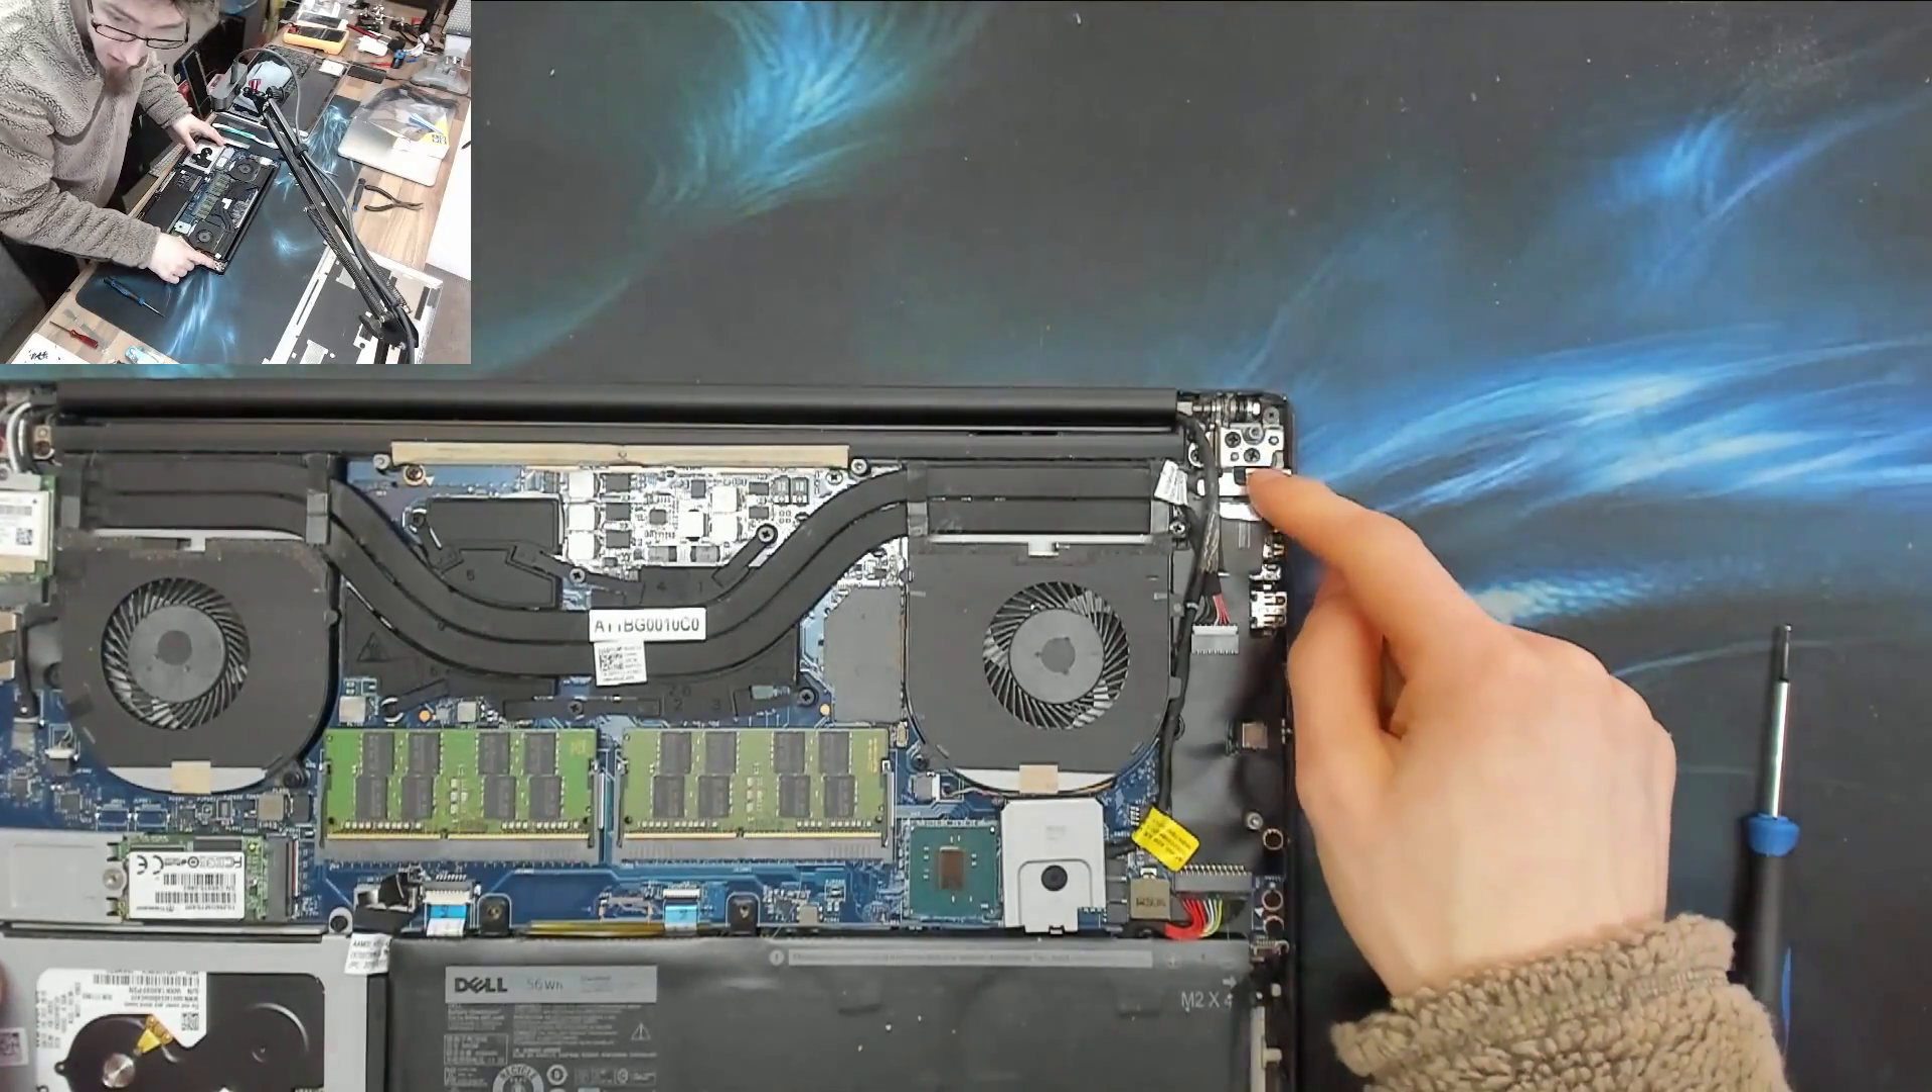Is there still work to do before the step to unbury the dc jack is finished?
Yes.